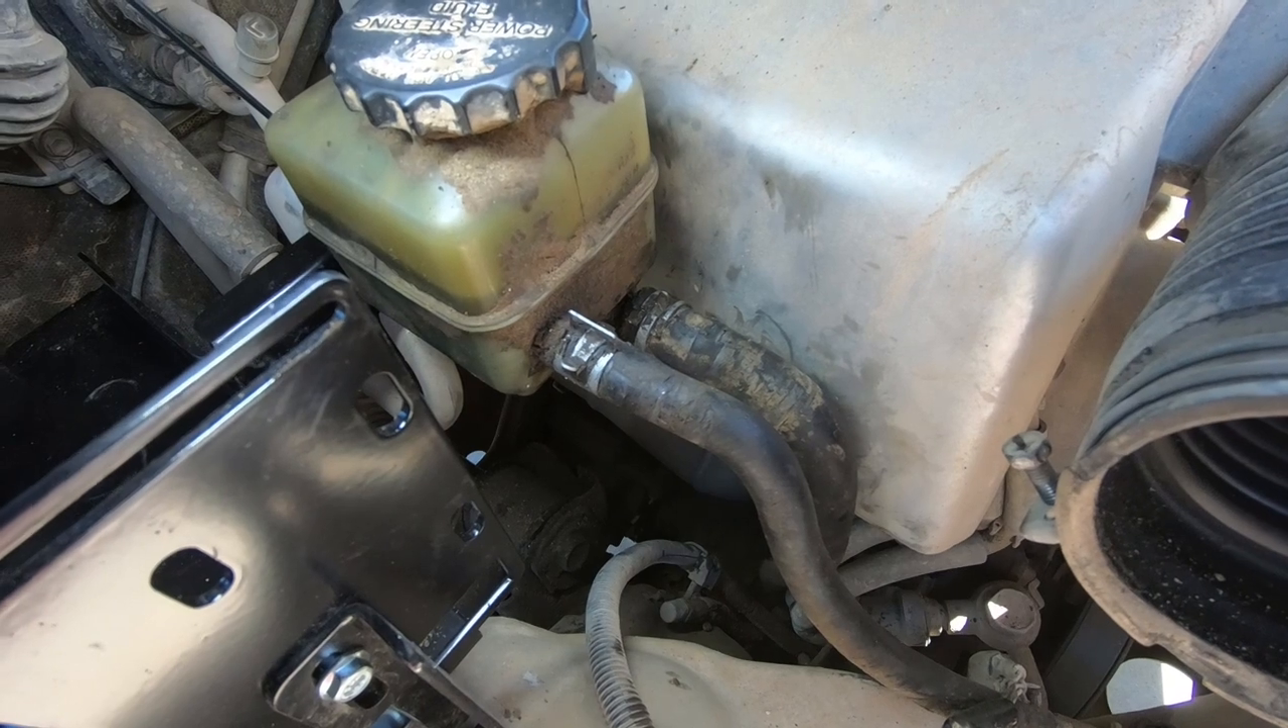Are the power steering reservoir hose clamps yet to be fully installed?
No.